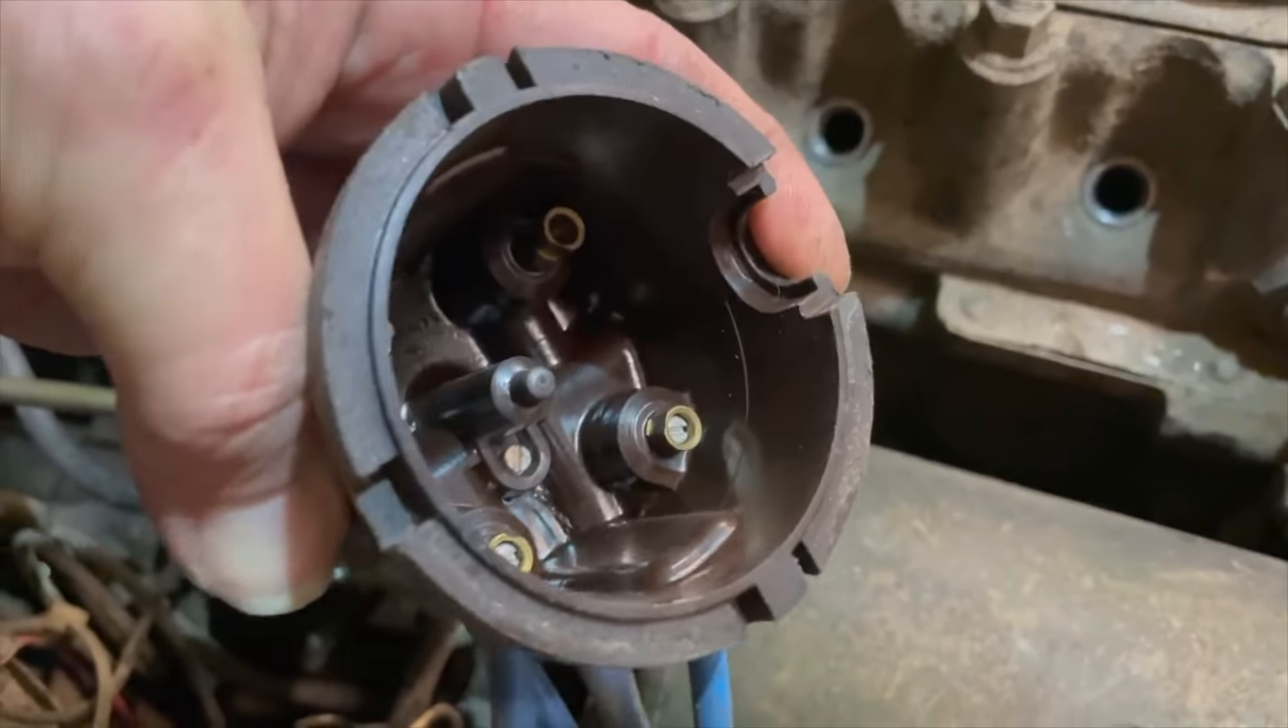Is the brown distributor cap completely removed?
Yes.